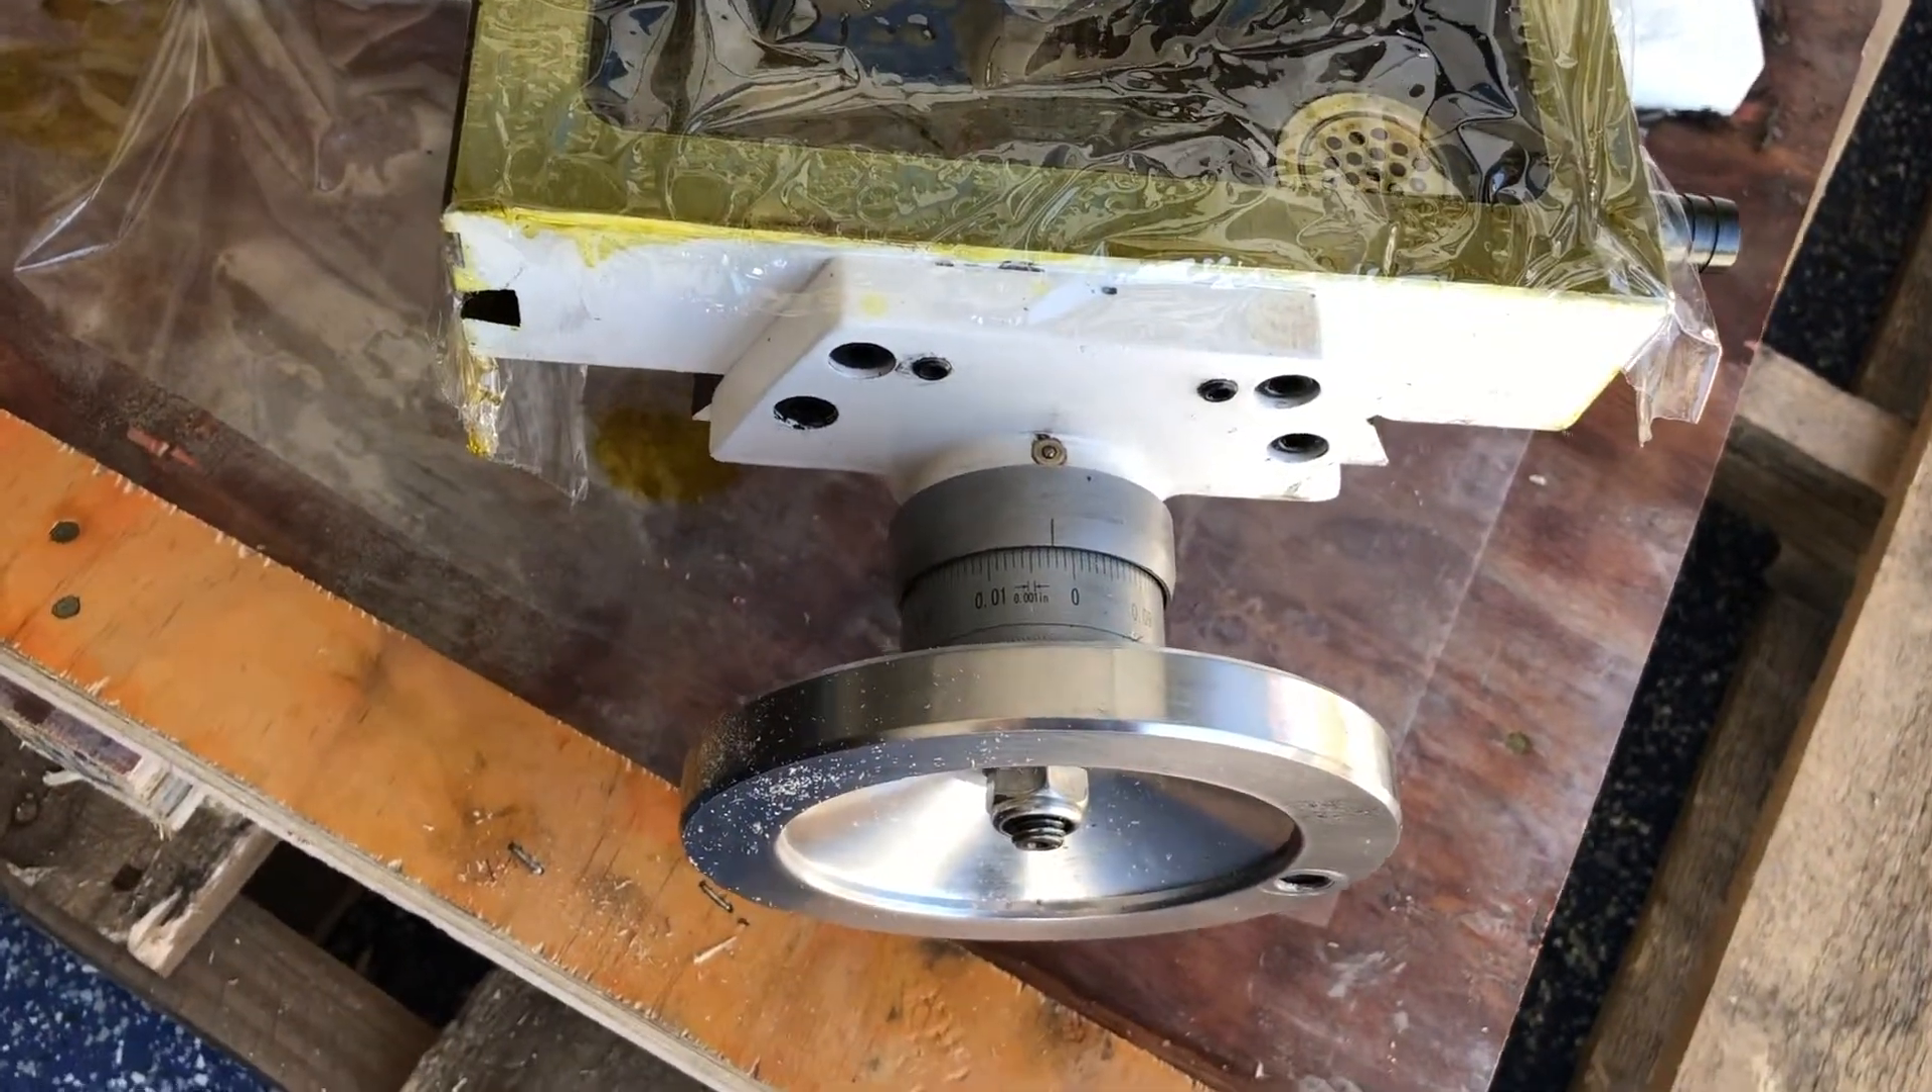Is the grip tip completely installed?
No.